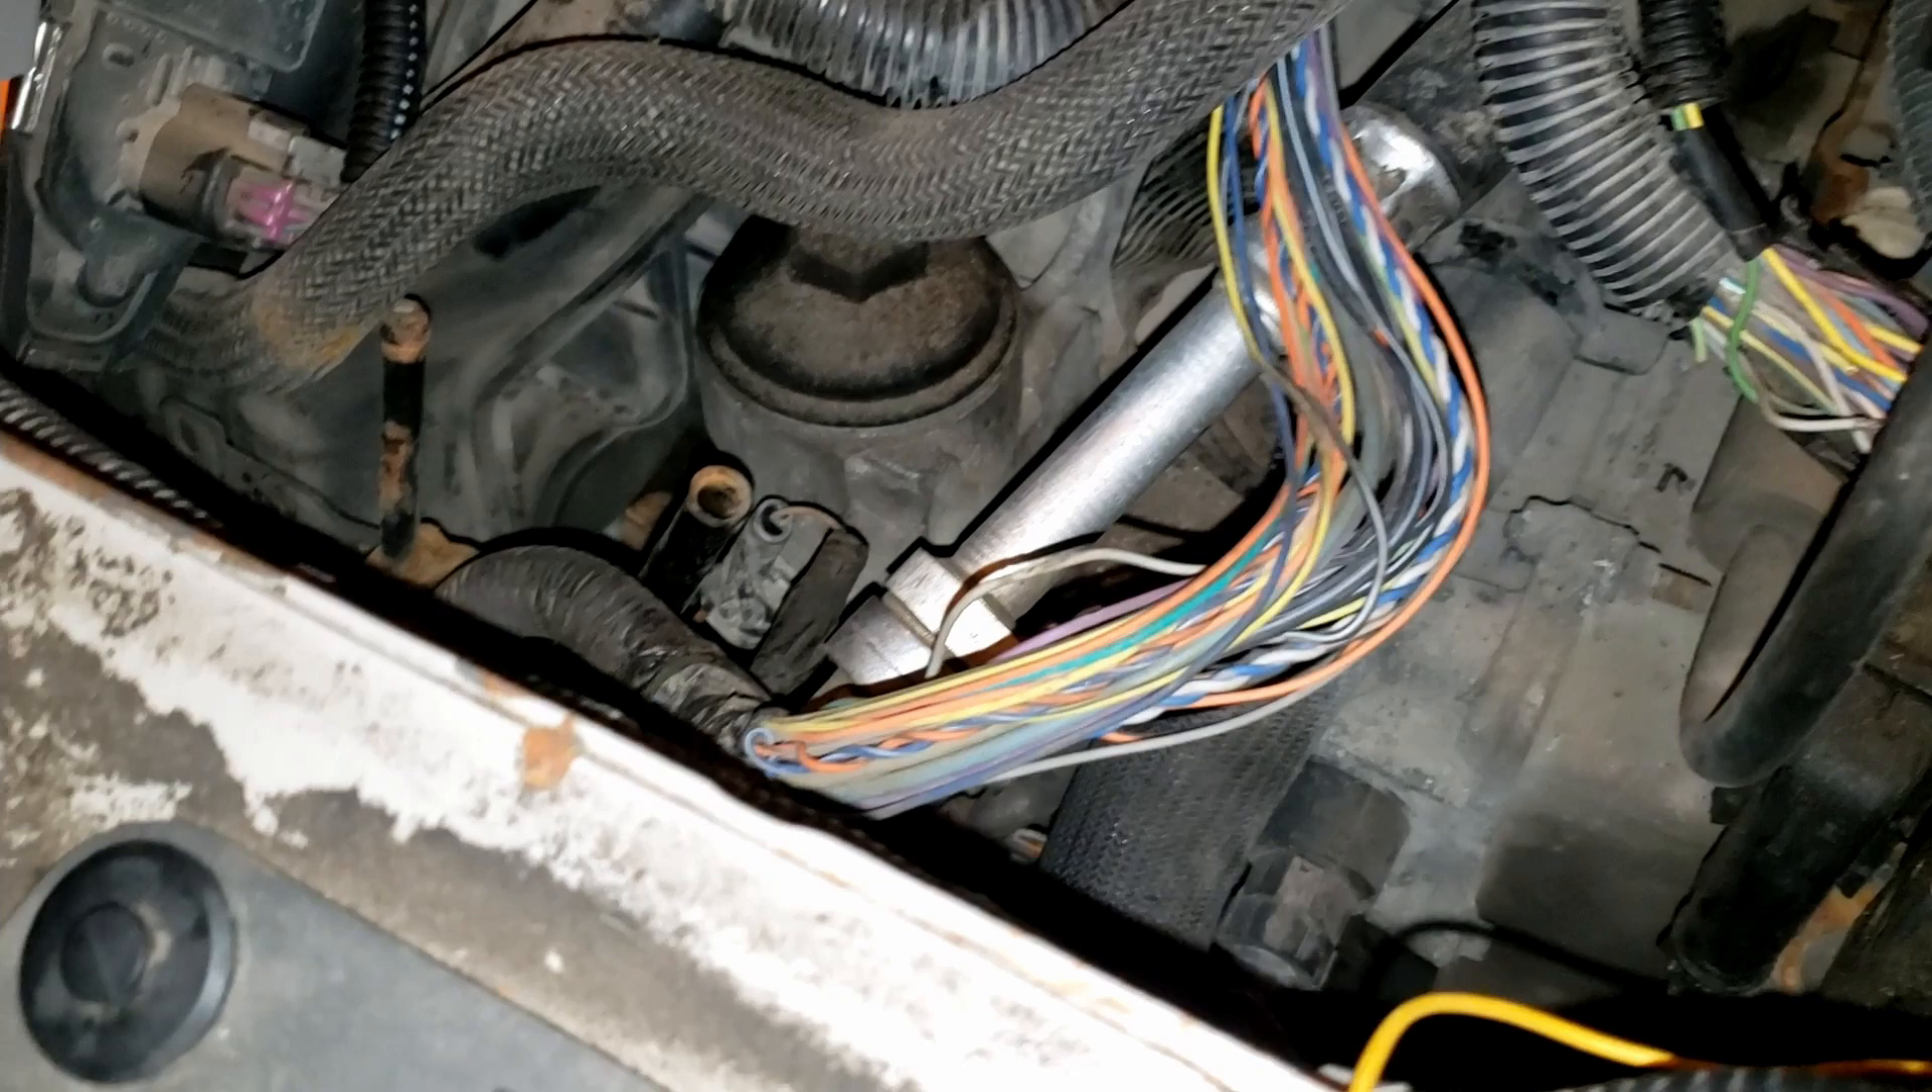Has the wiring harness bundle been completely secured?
No.